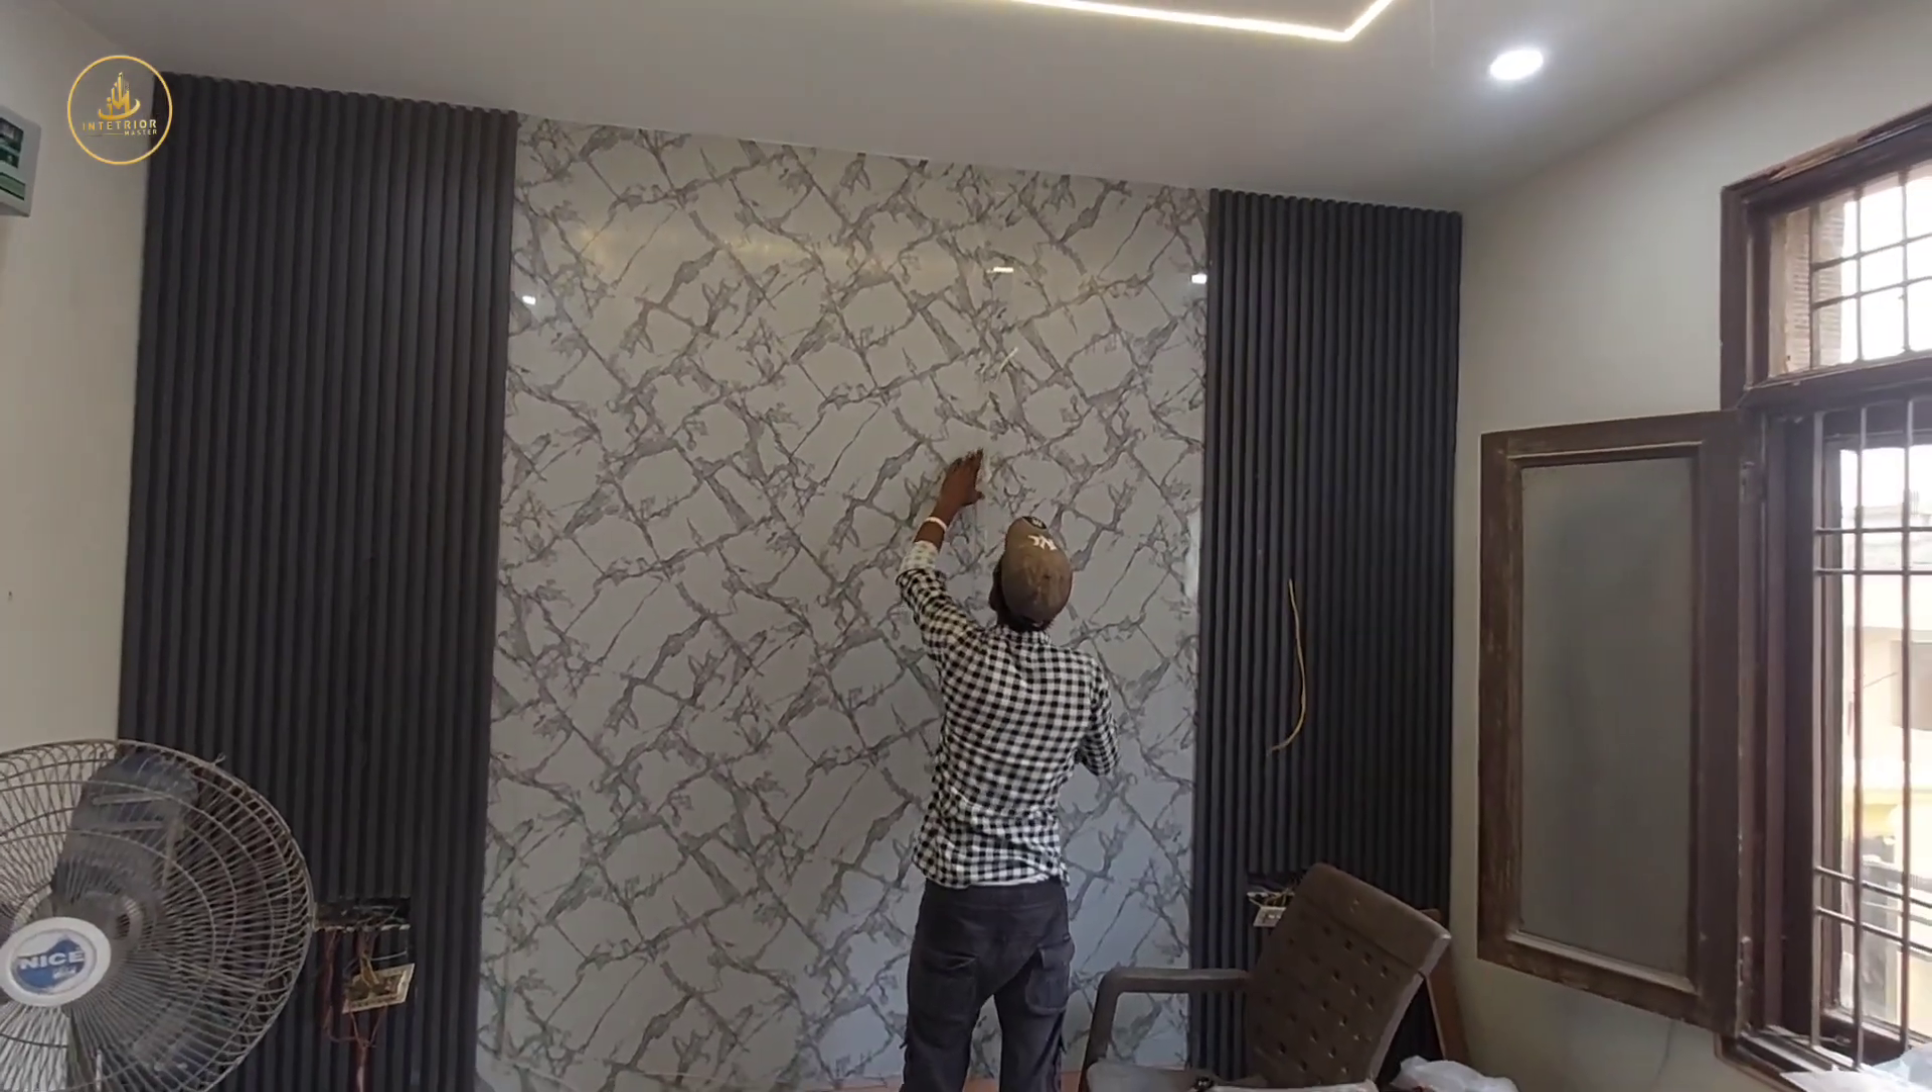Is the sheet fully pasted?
Yes.